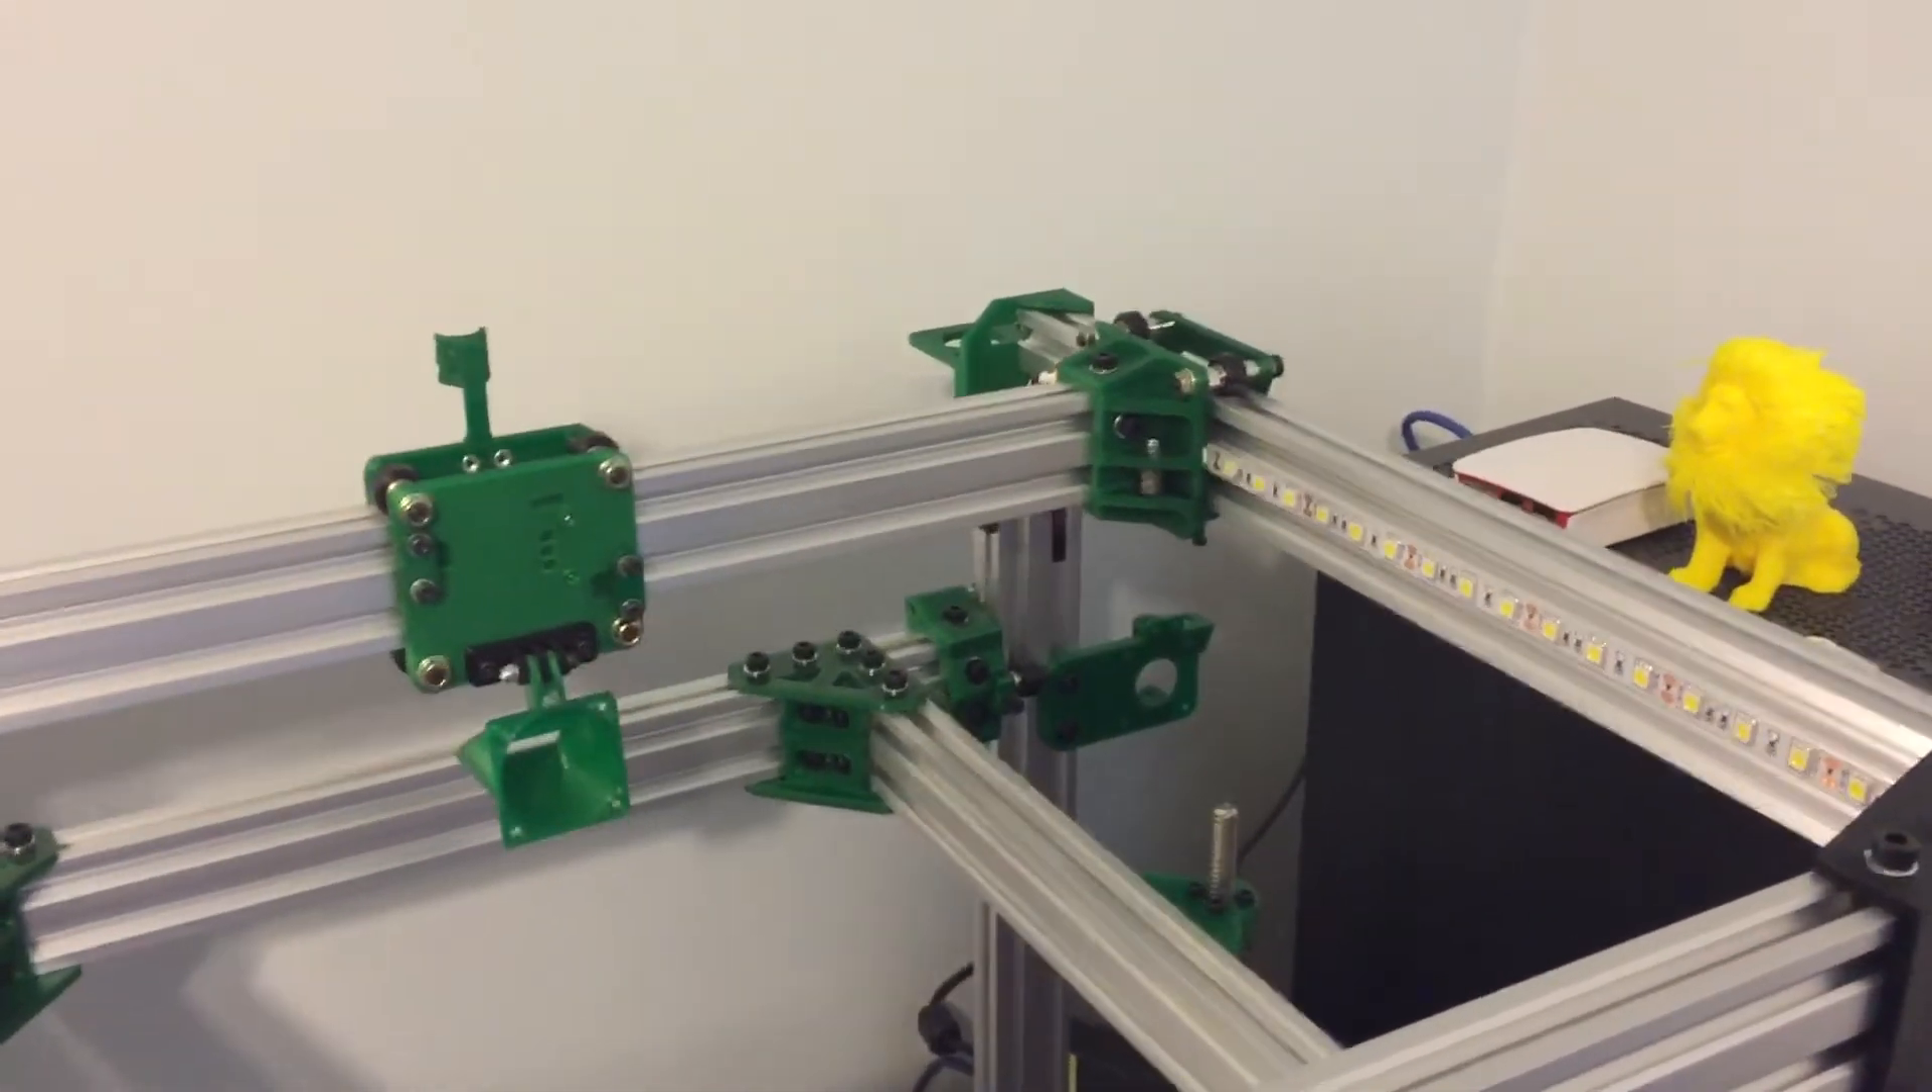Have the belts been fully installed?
No.